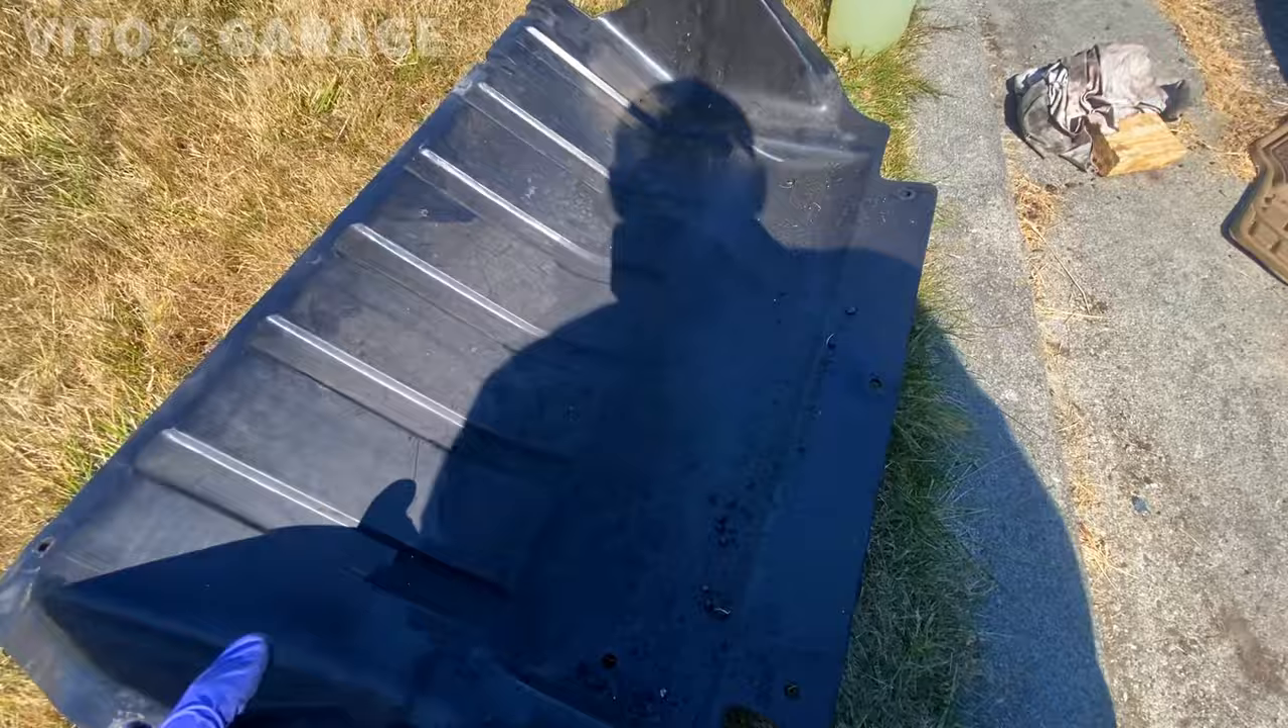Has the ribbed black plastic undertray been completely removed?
Yes.